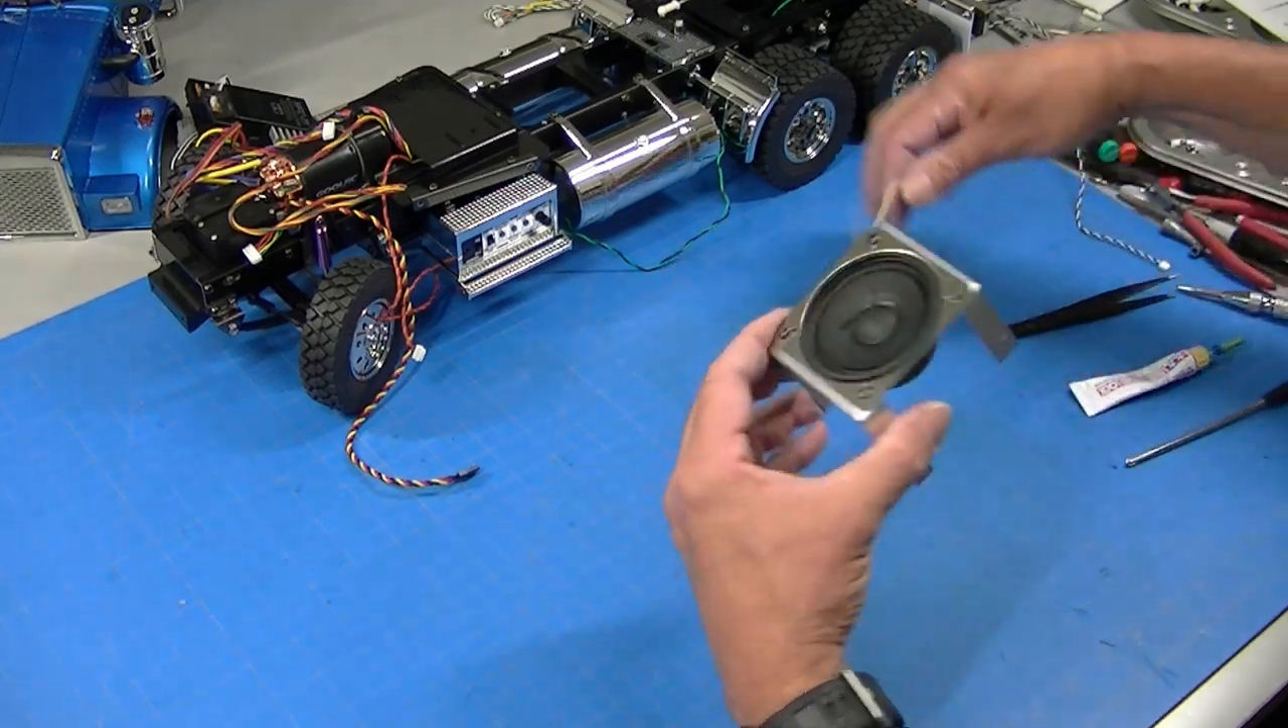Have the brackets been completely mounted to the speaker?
Yes.